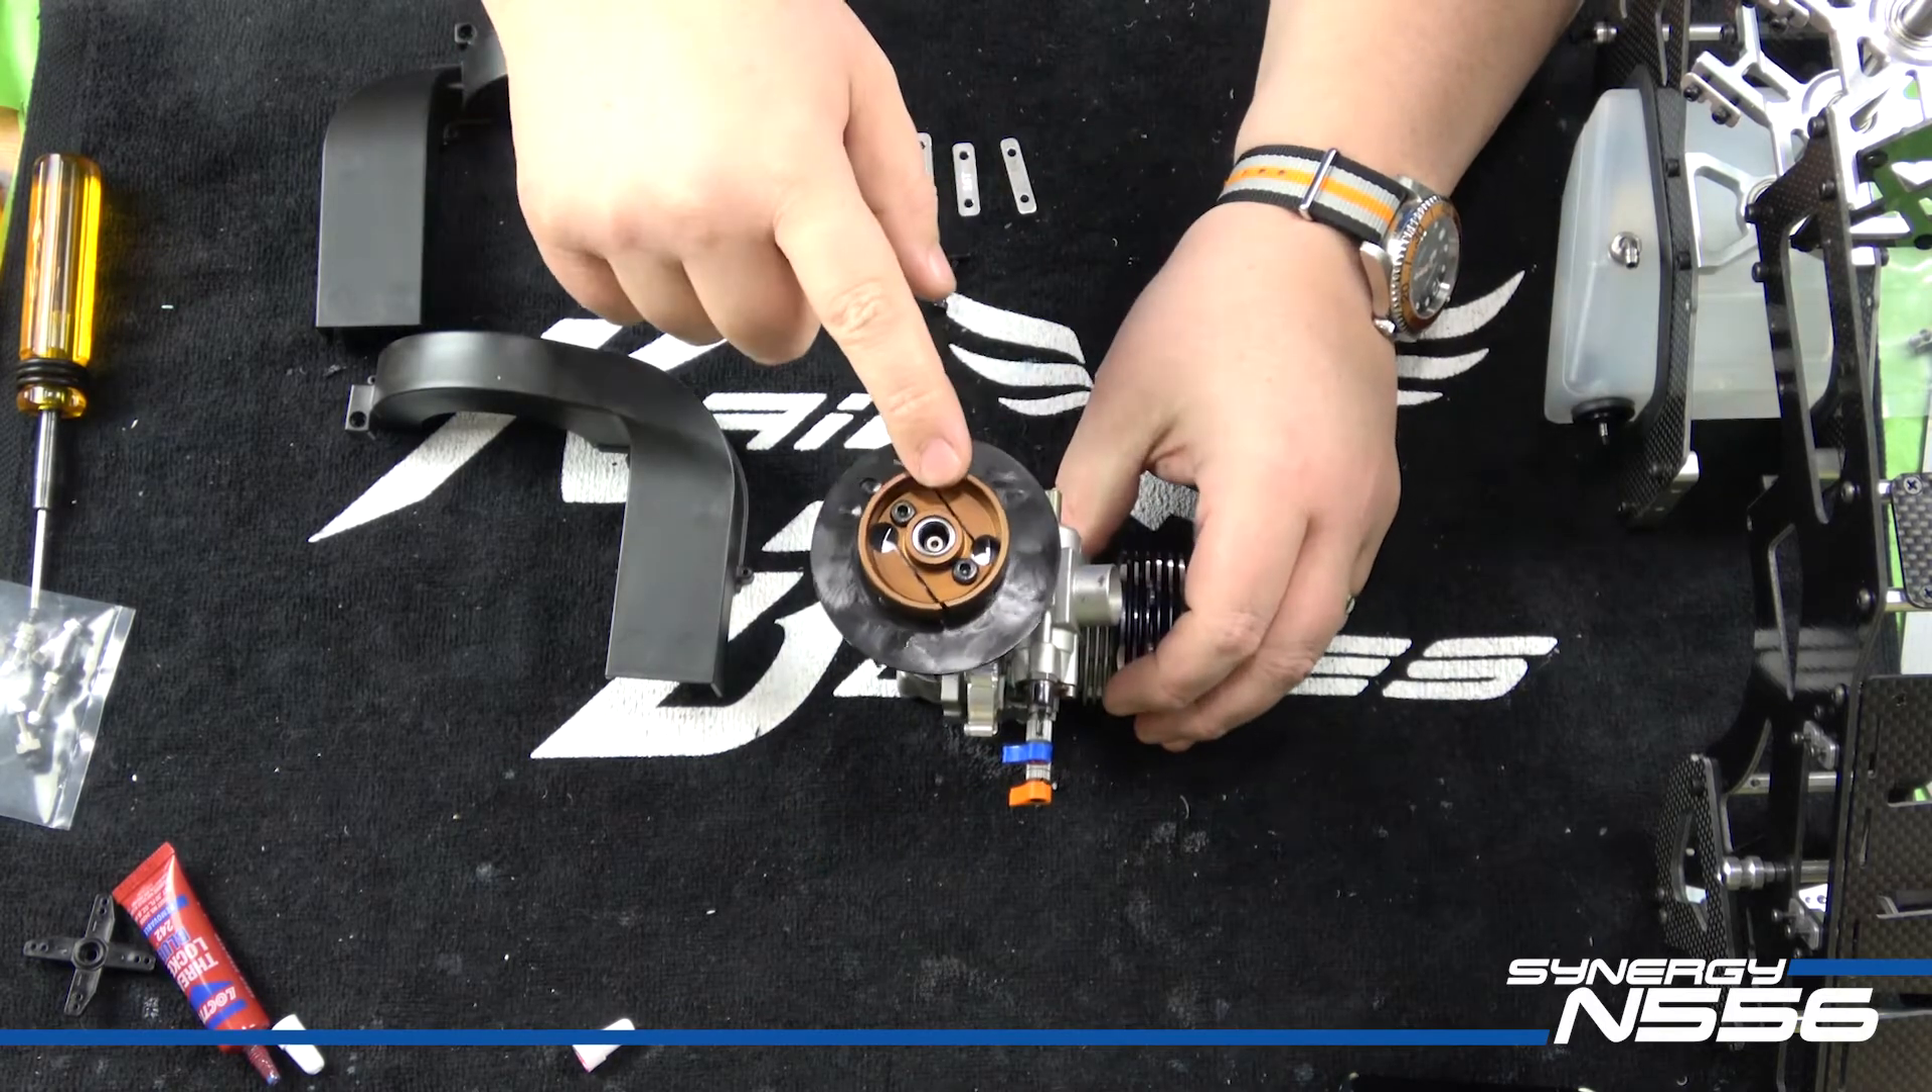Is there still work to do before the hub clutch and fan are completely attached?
No.